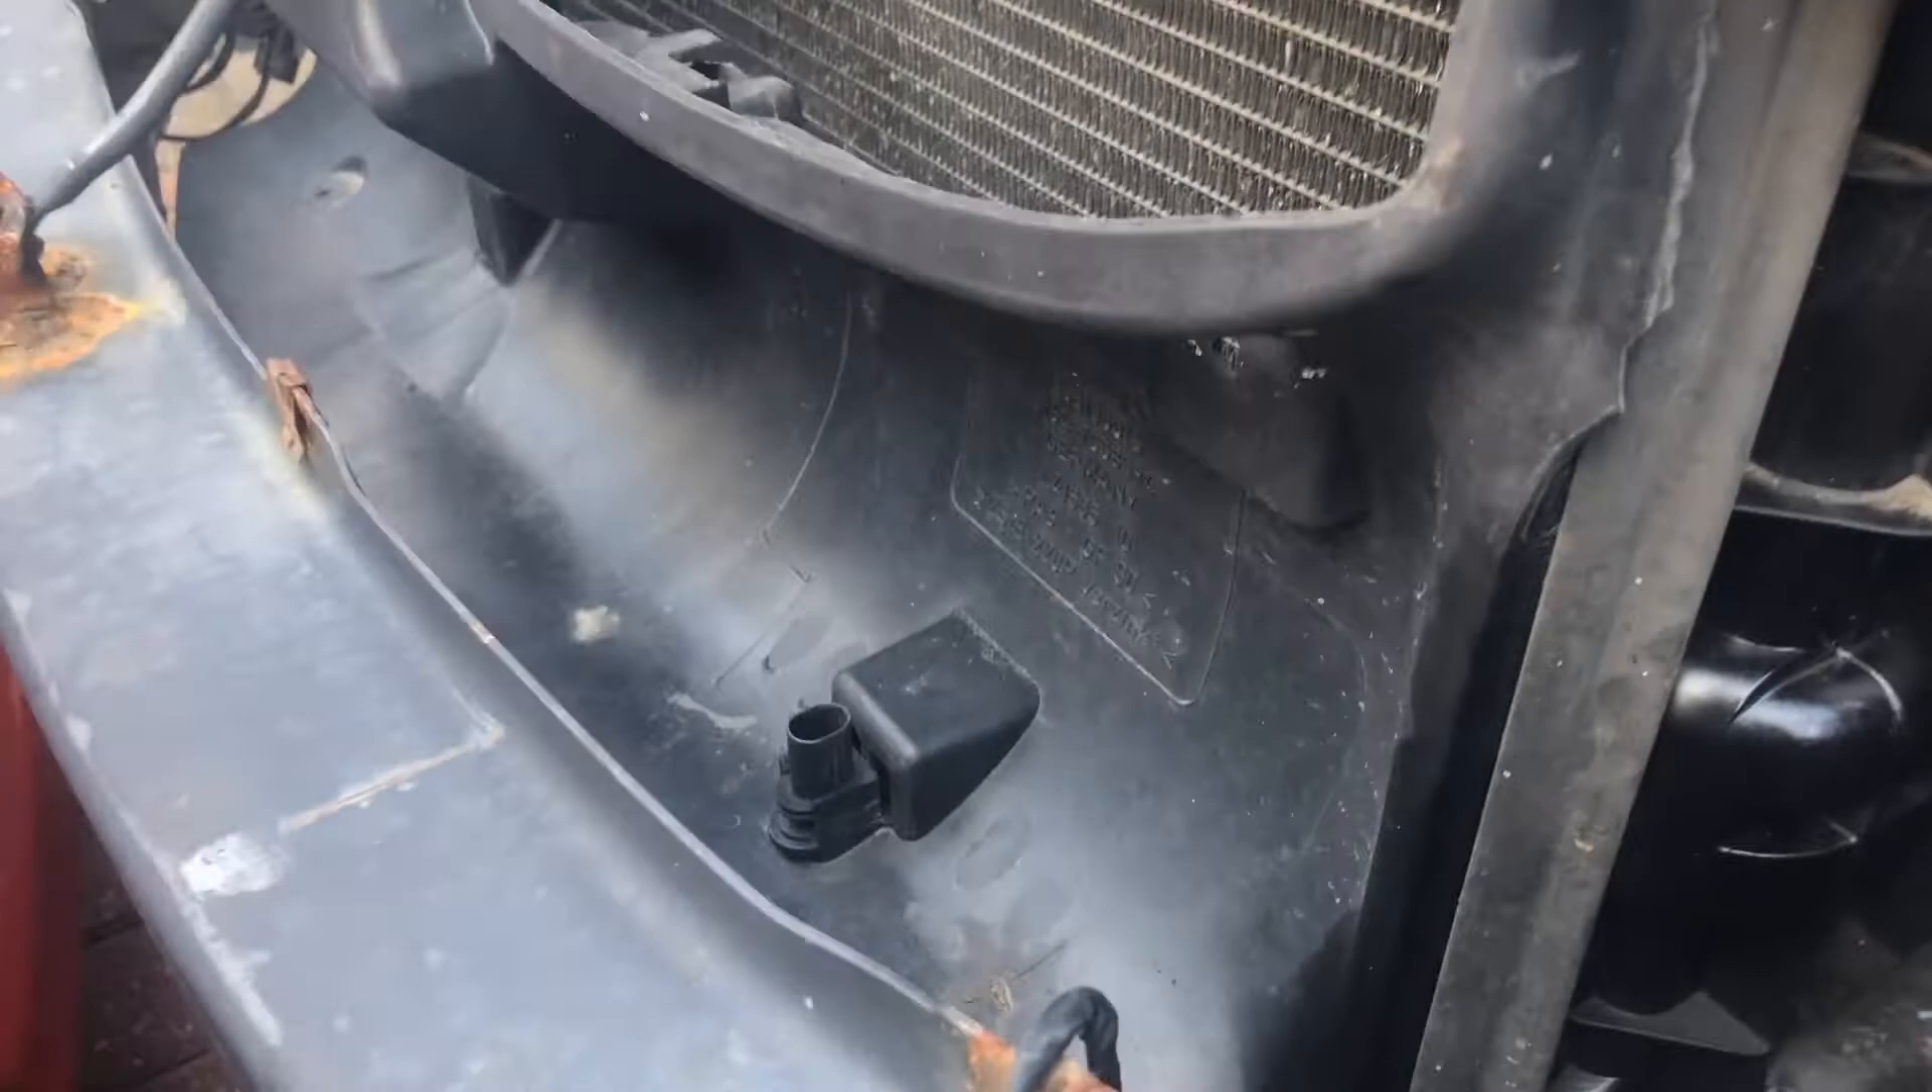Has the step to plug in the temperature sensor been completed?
No.